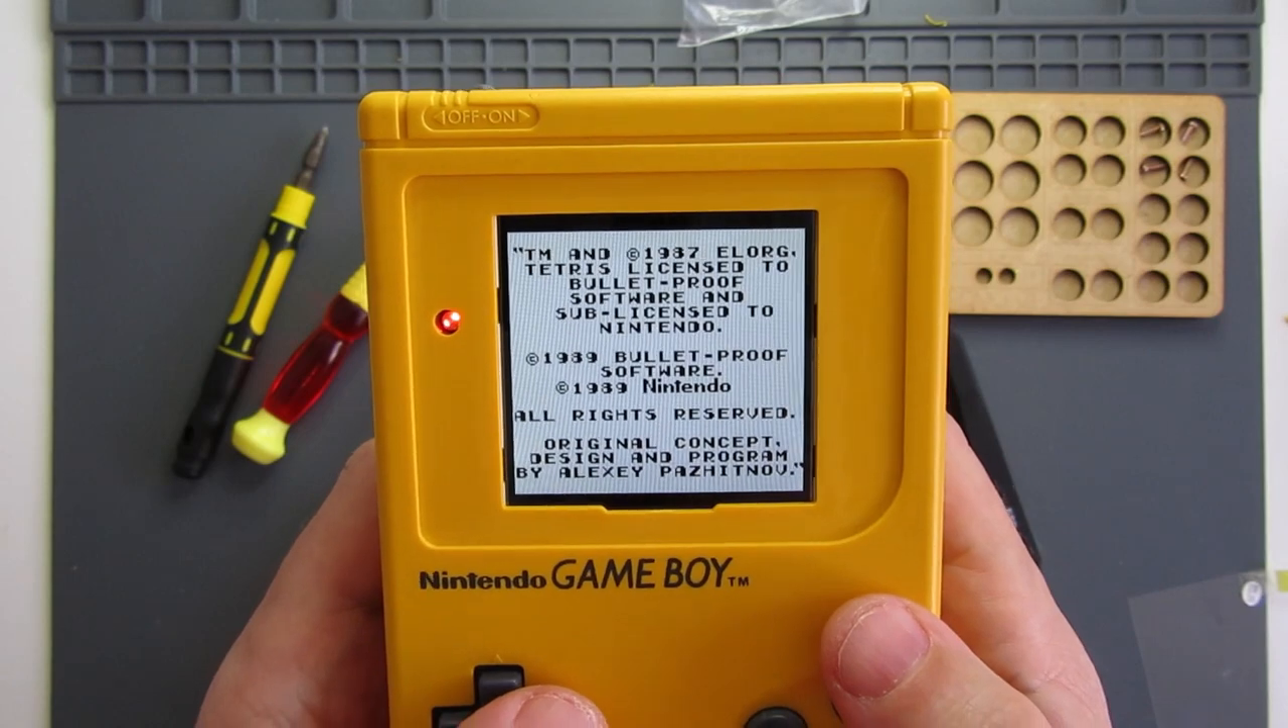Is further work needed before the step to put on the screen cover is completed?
Yes.